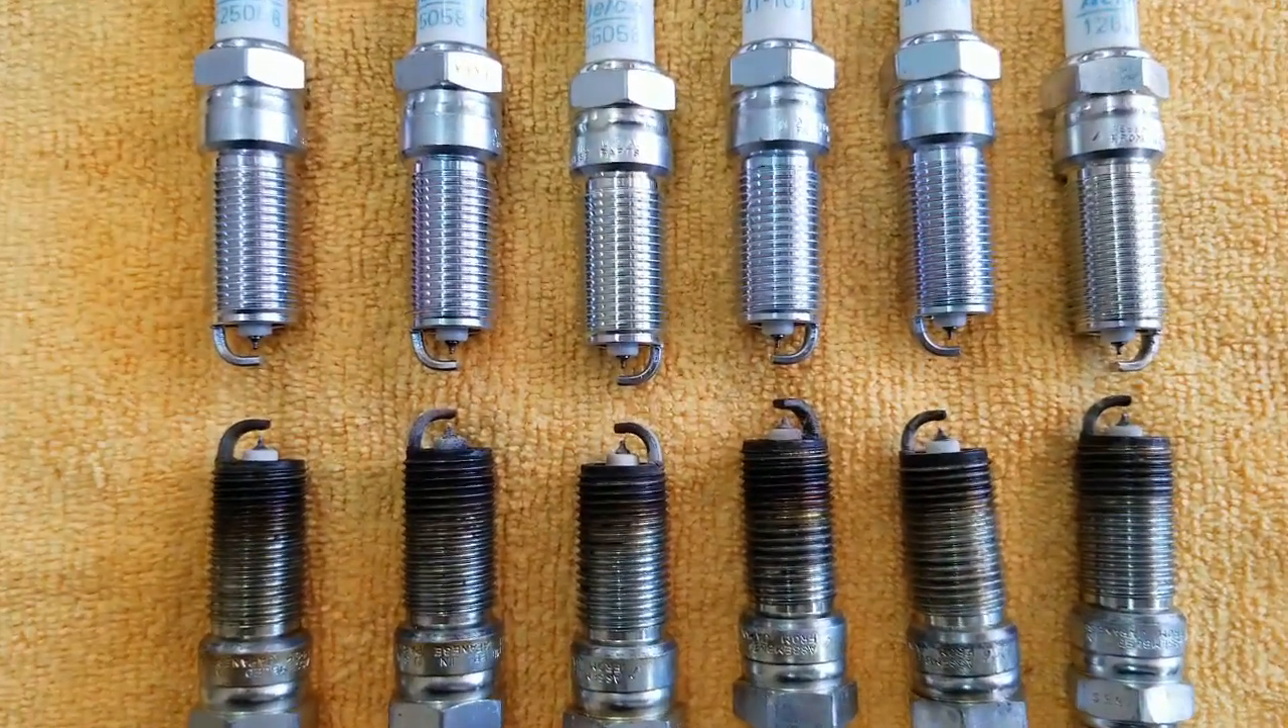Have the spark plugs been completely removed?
Yes.